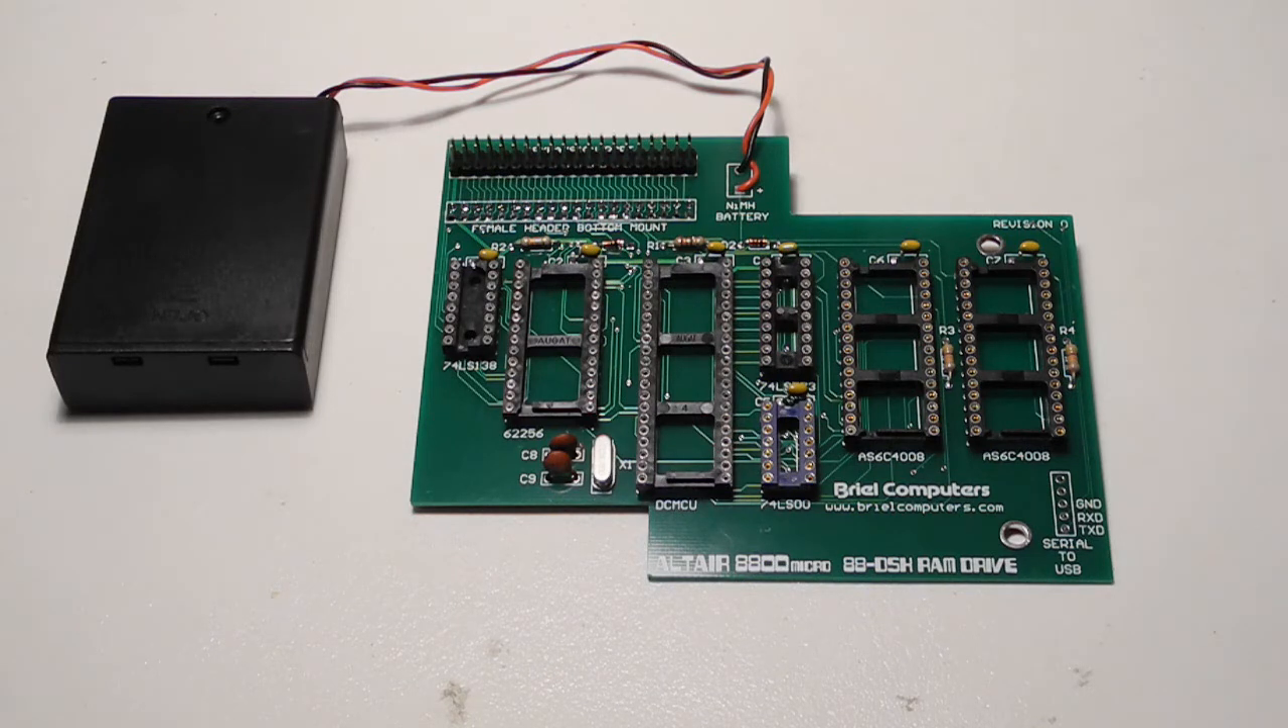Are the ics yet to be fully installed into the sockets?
Yes.